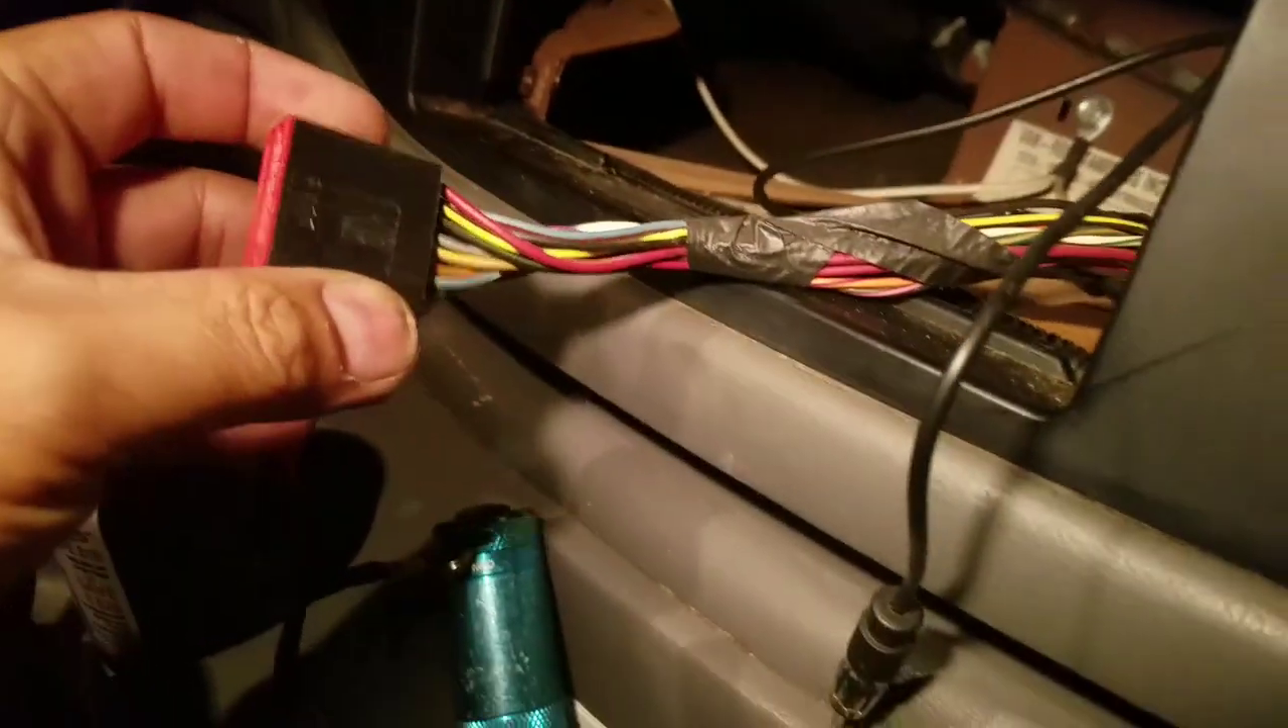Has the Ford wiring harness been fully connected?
No.